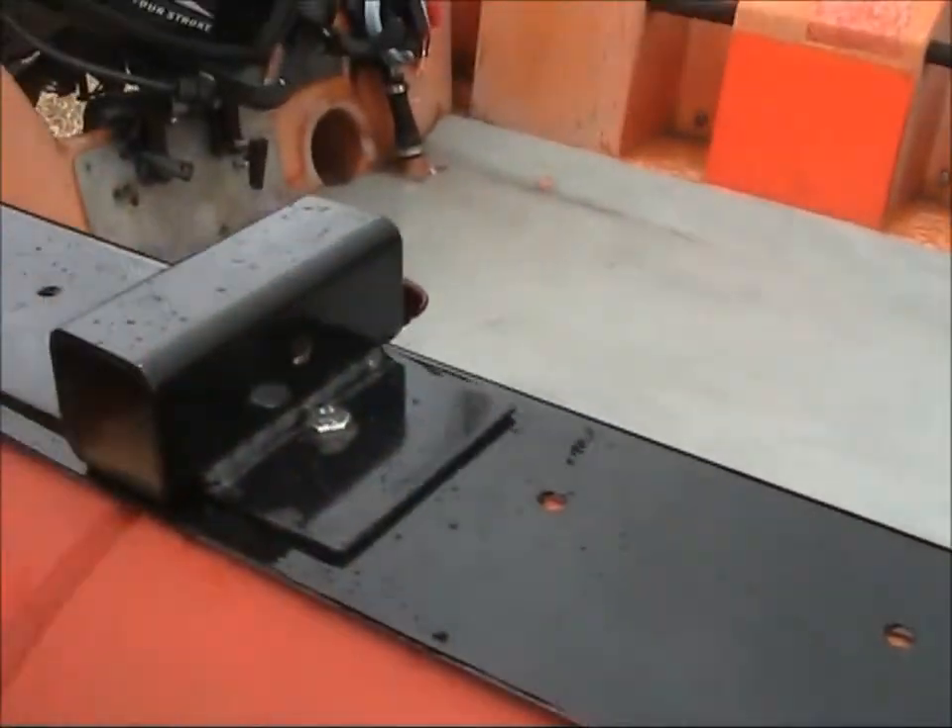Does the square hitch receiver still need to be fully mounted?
No.